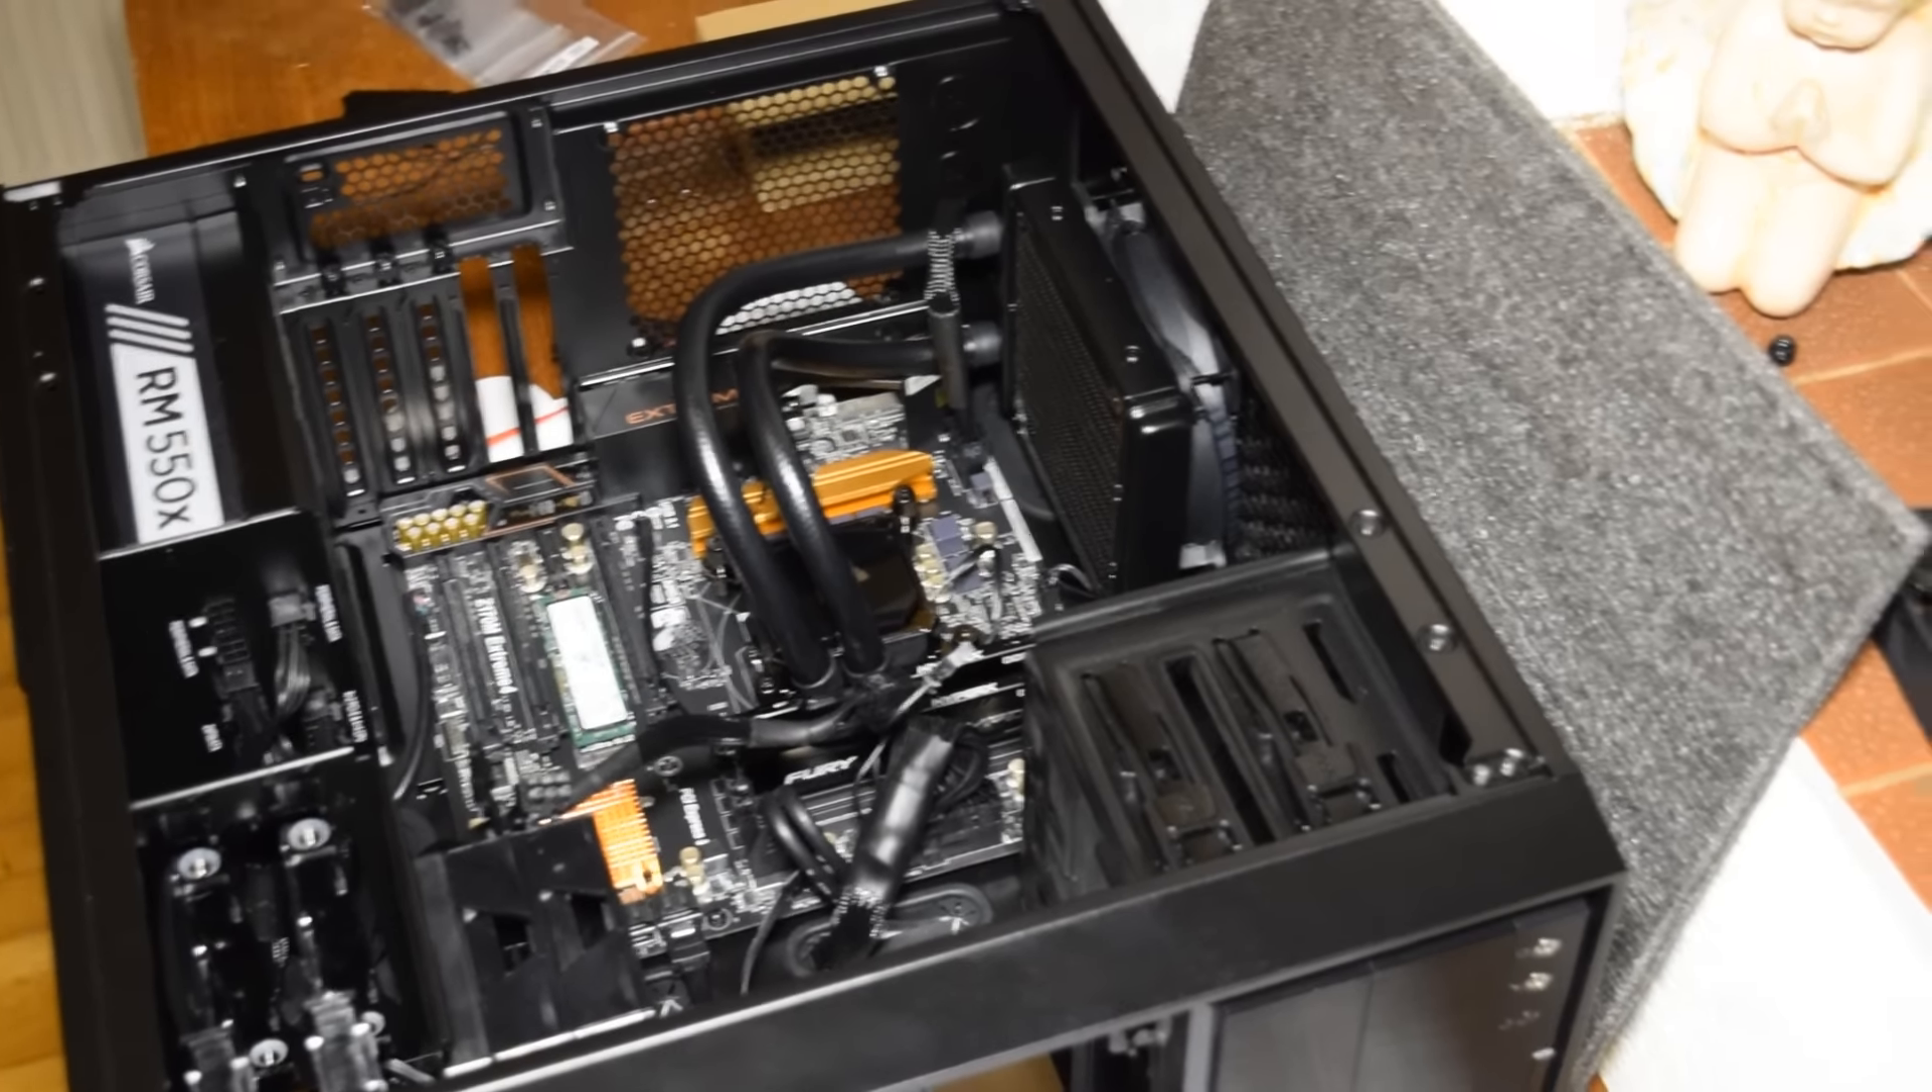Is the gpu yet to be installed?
Yes.